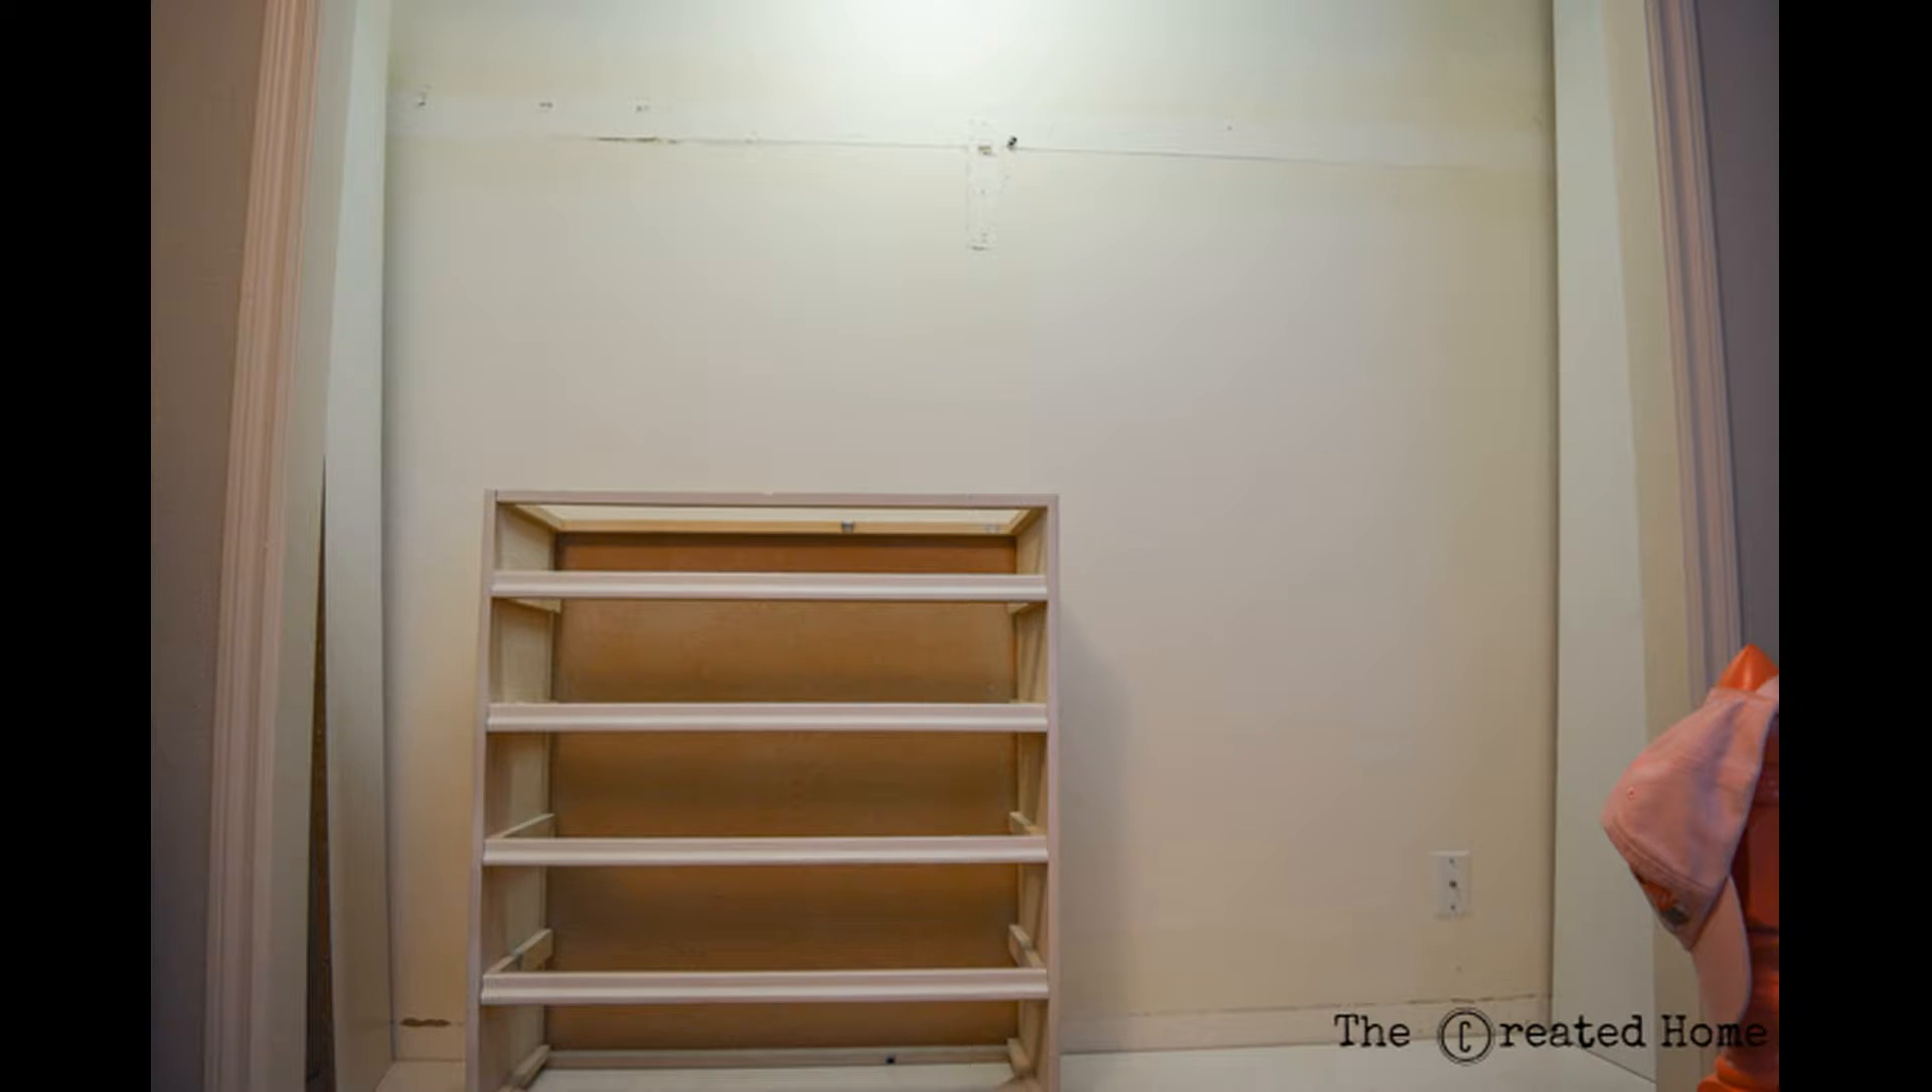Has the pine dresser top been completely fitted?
No.